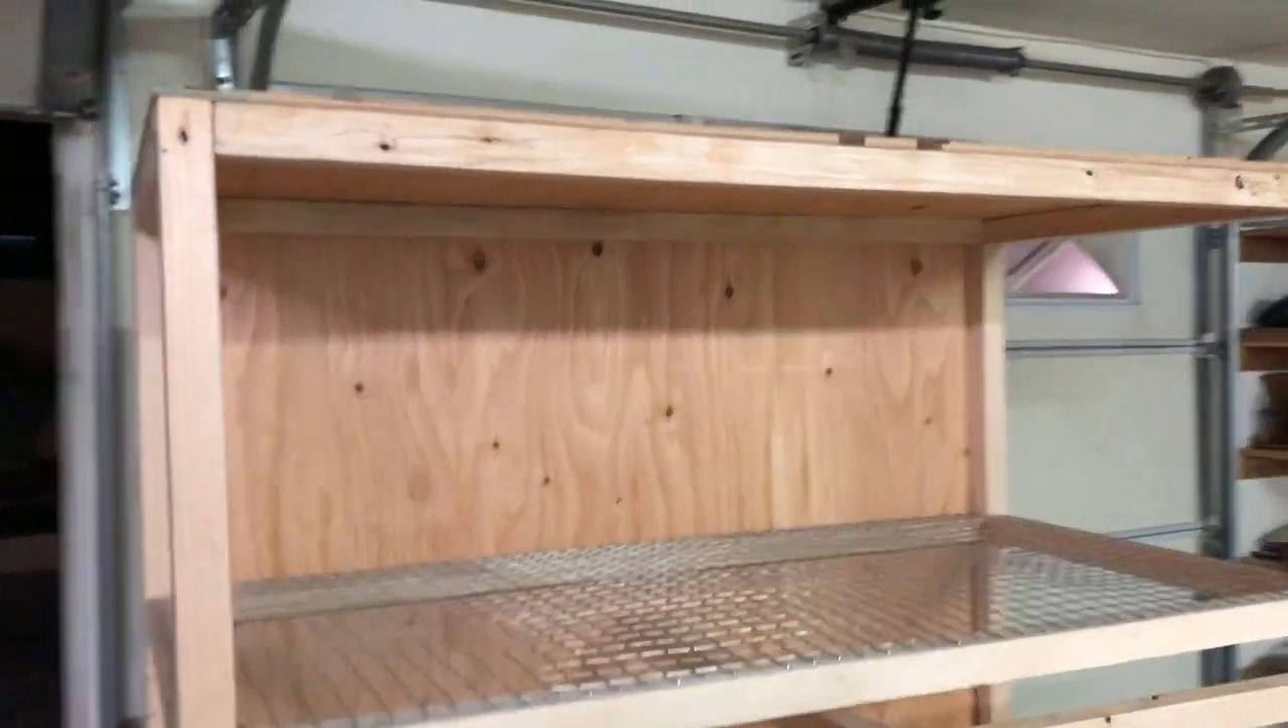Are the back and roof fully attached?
Yes.